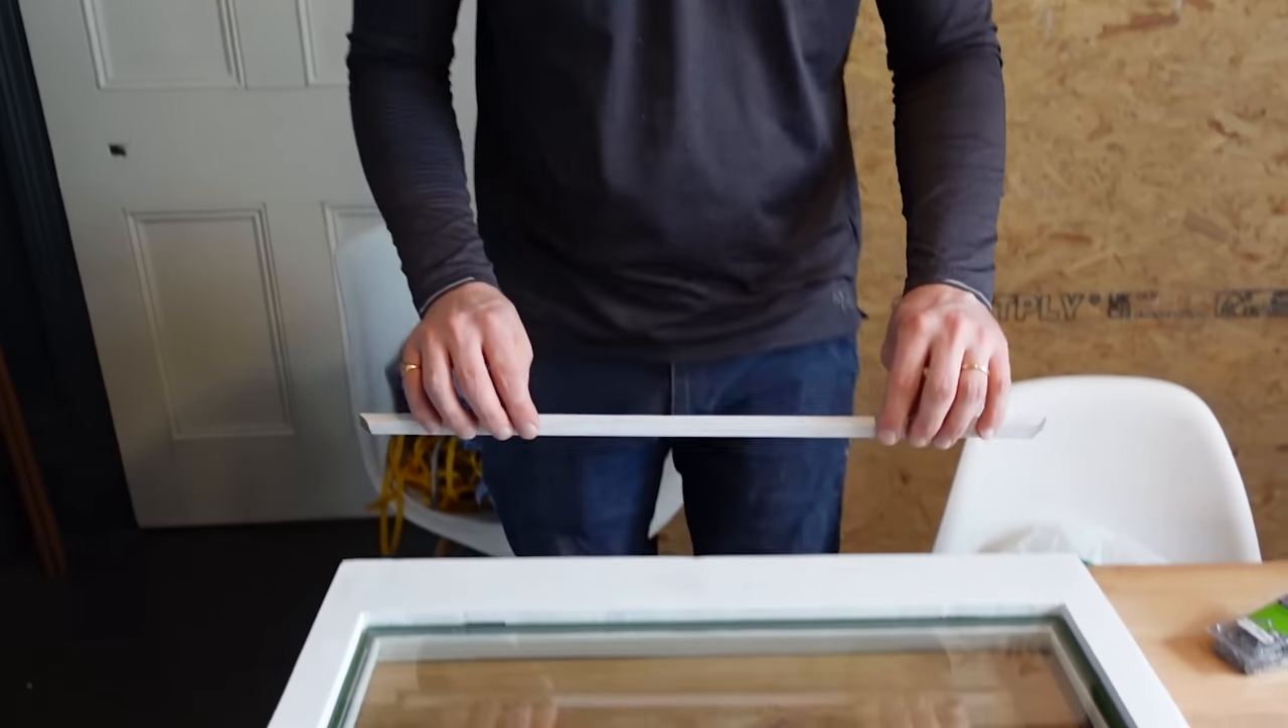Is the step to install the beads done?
No.